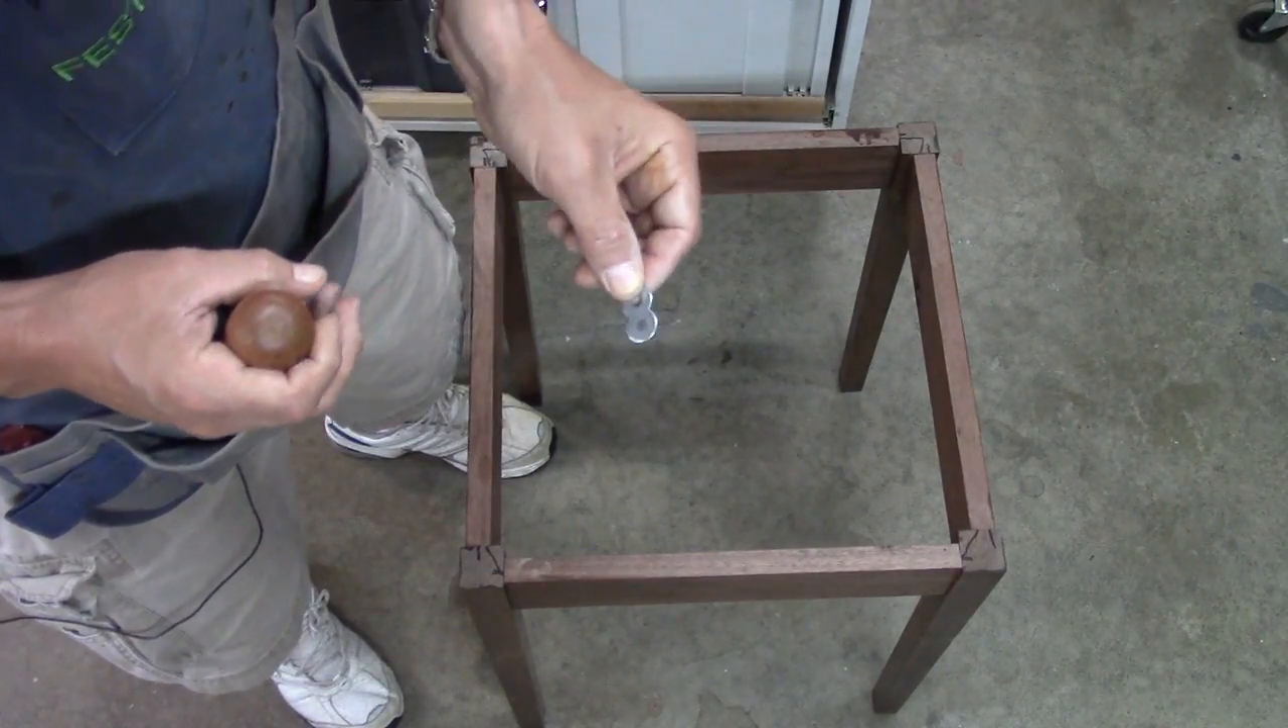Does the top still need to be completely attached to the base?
Yes.